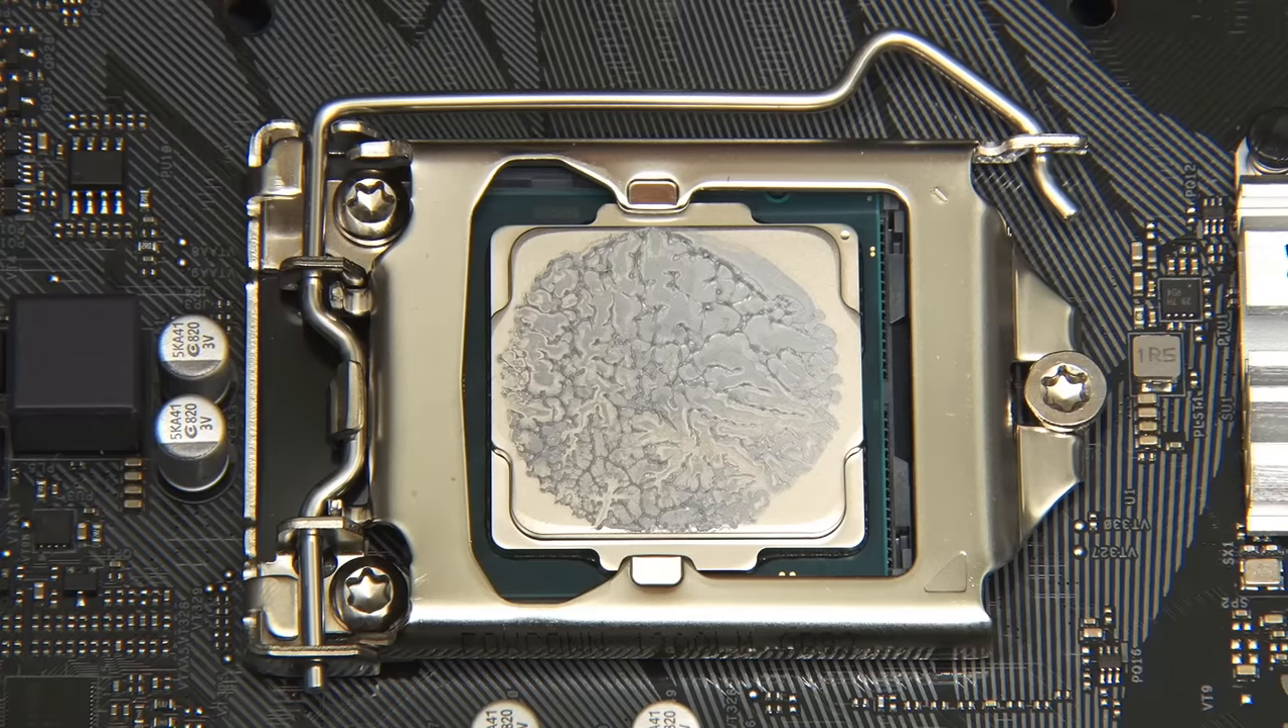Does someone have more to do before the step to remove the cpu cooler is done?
No.